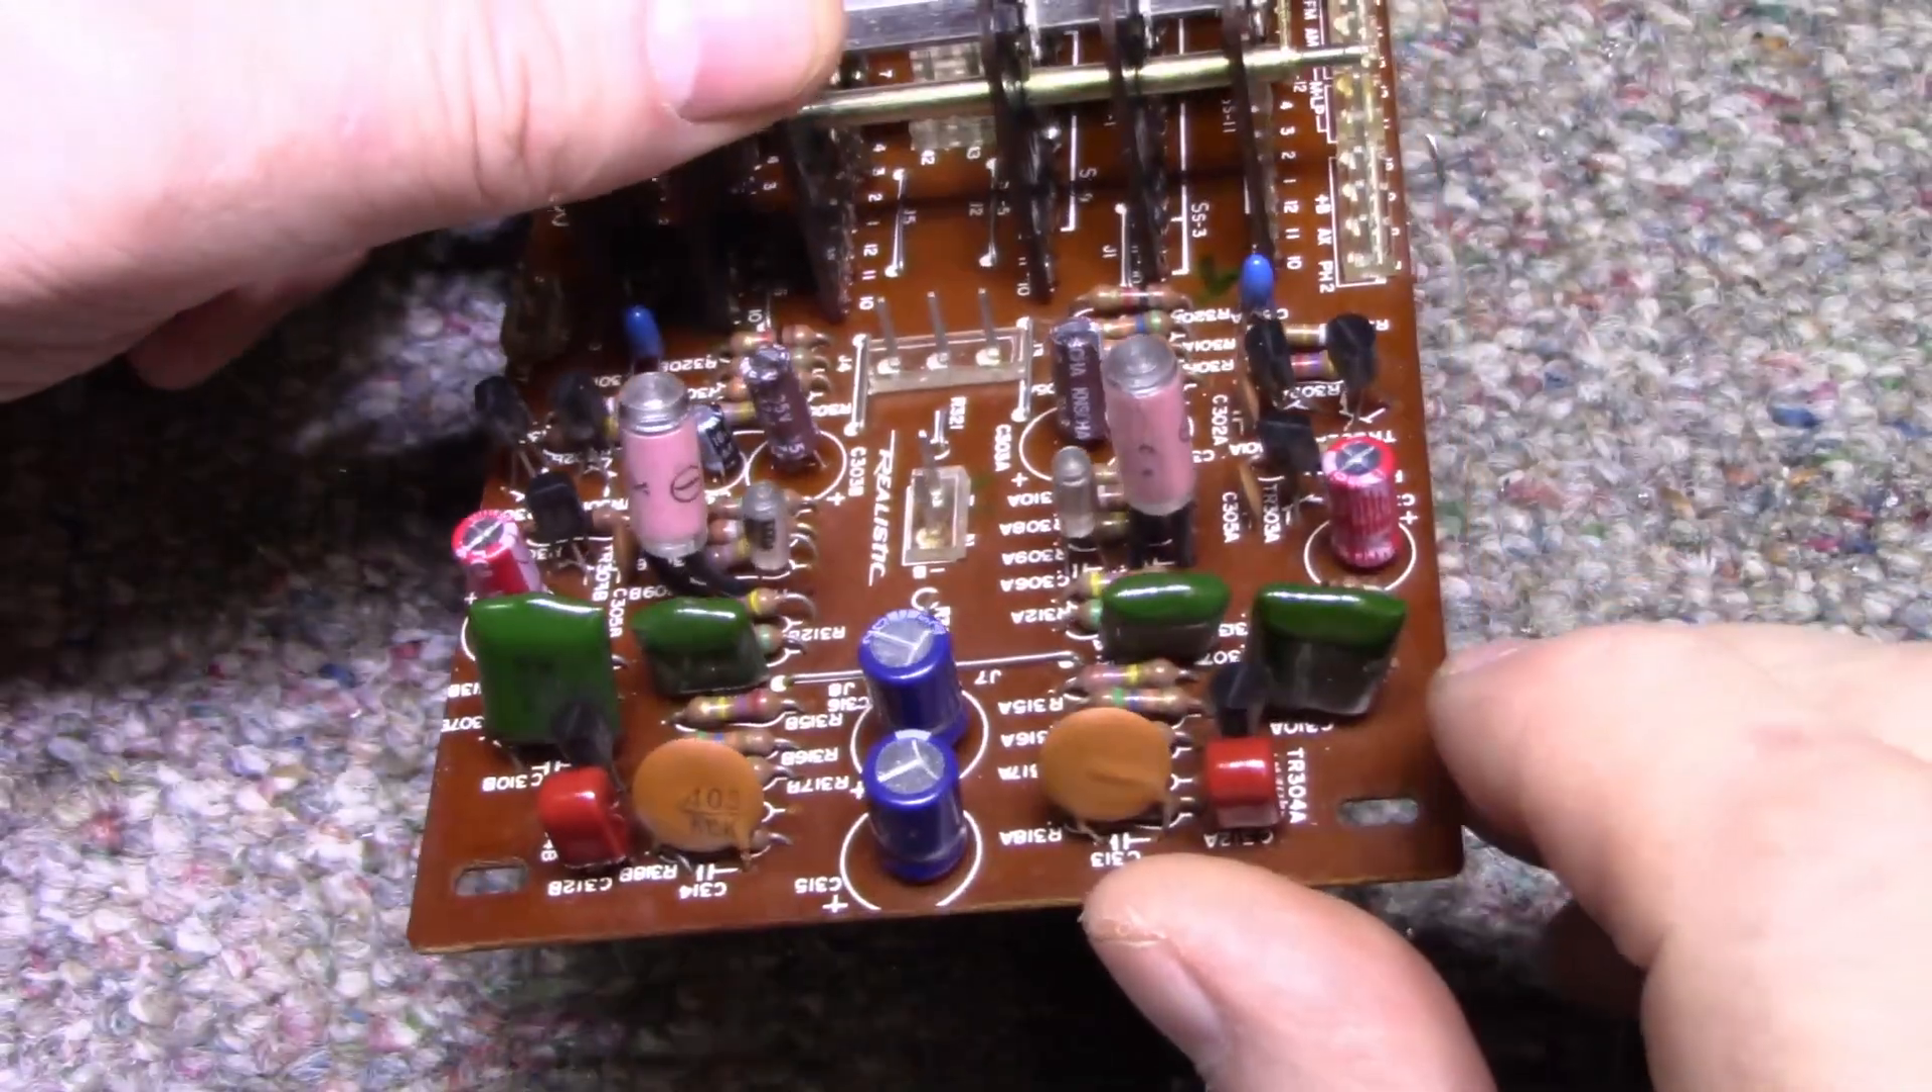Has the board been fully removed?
Yes.